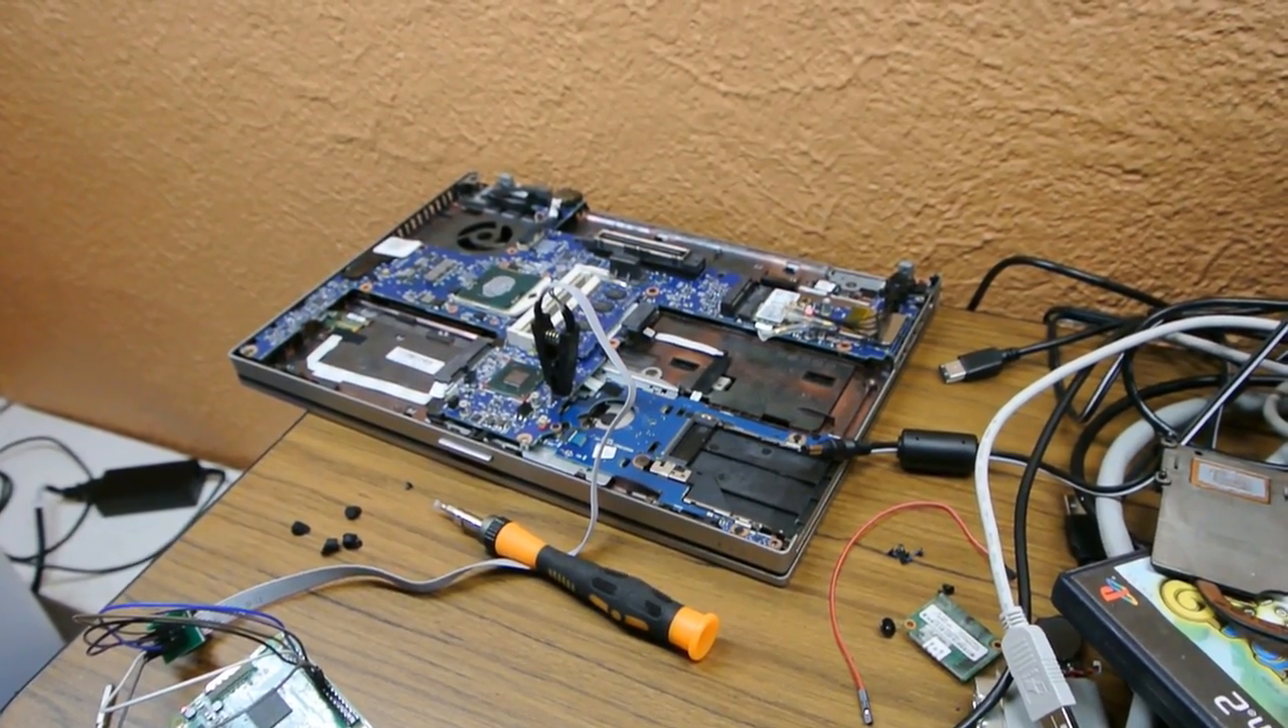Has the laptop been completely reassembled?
No.